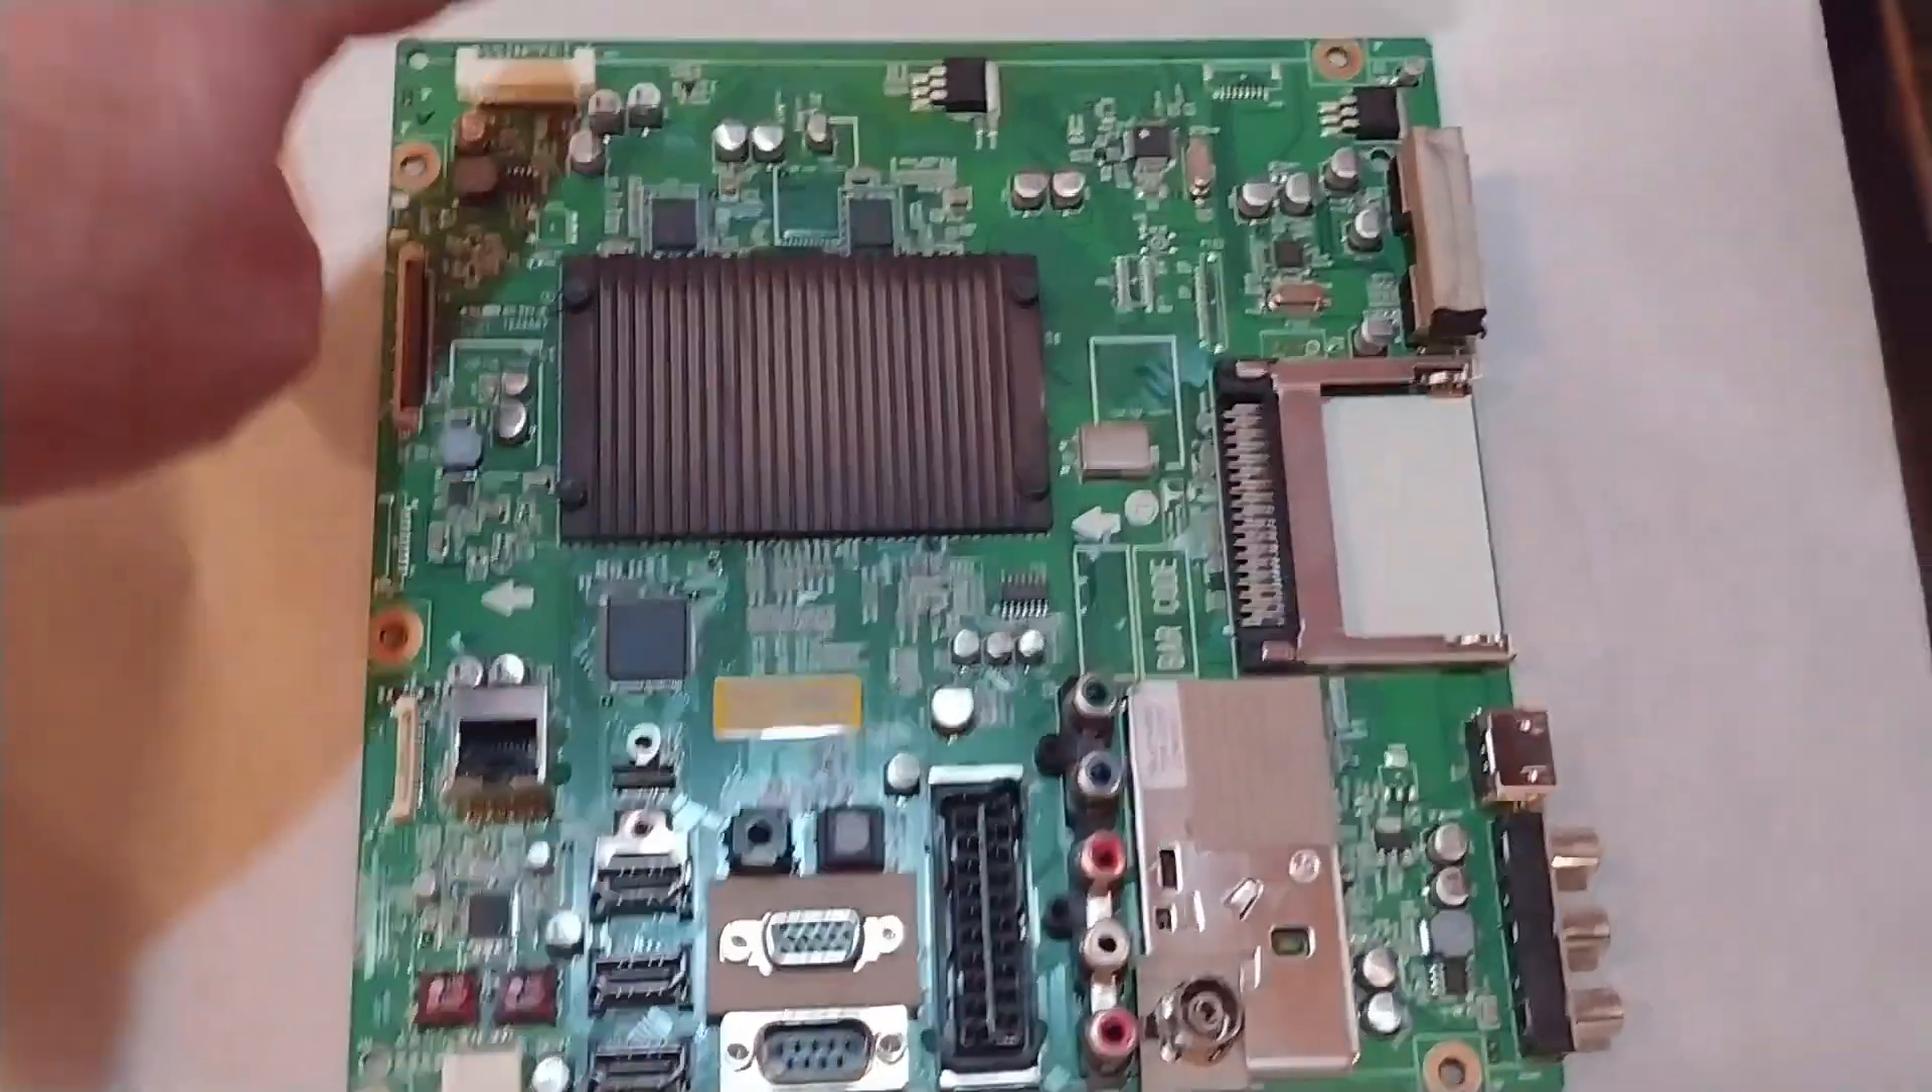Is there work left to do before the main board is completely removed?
No.